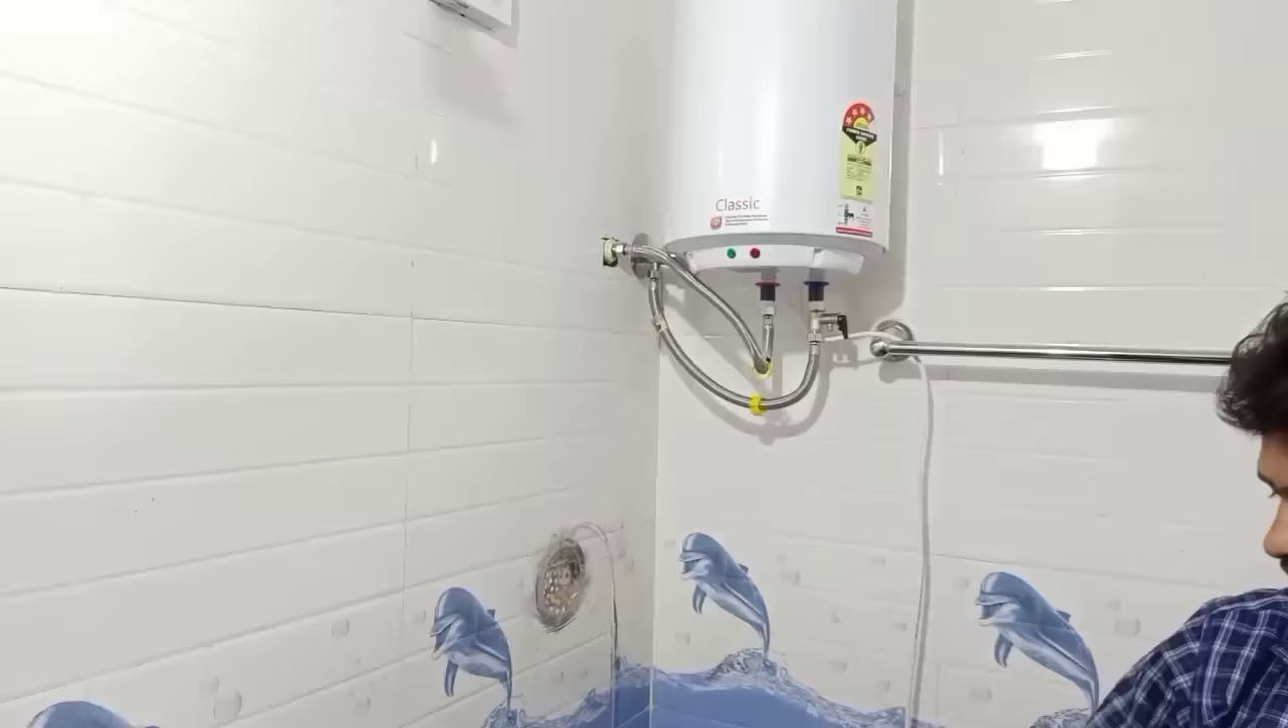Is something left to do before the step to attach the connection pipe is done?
No.